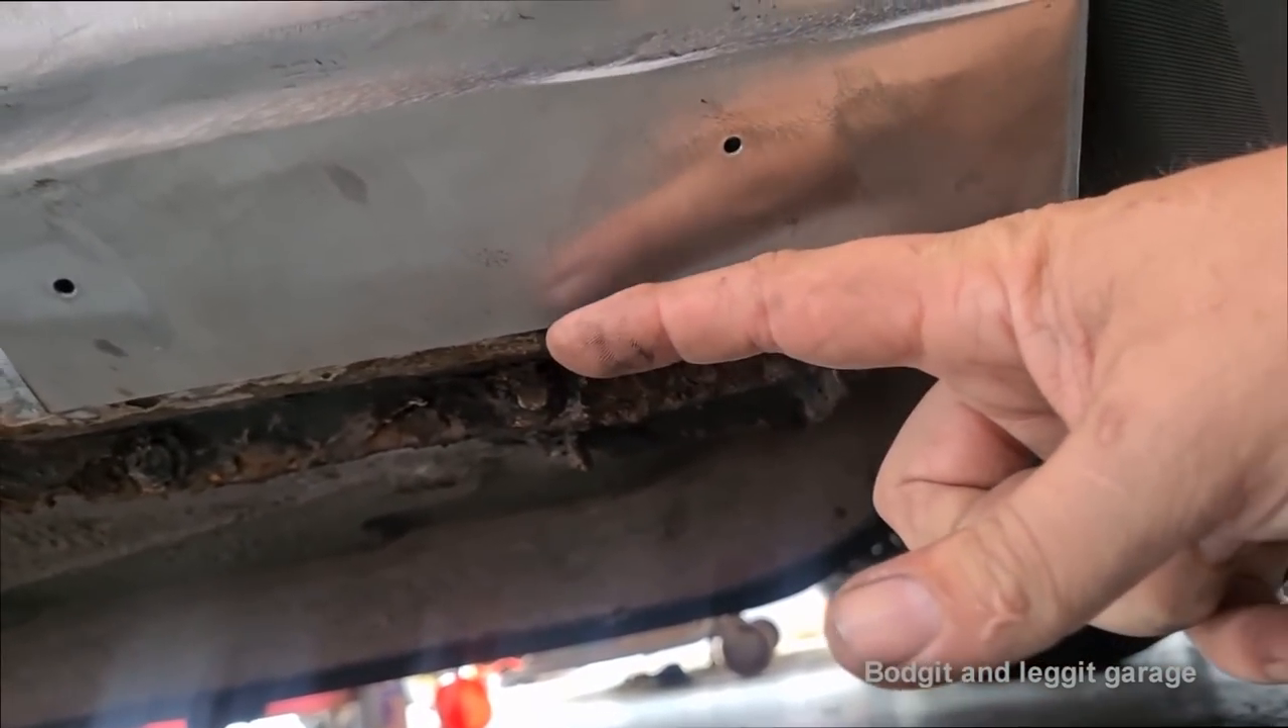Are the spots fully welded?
No.